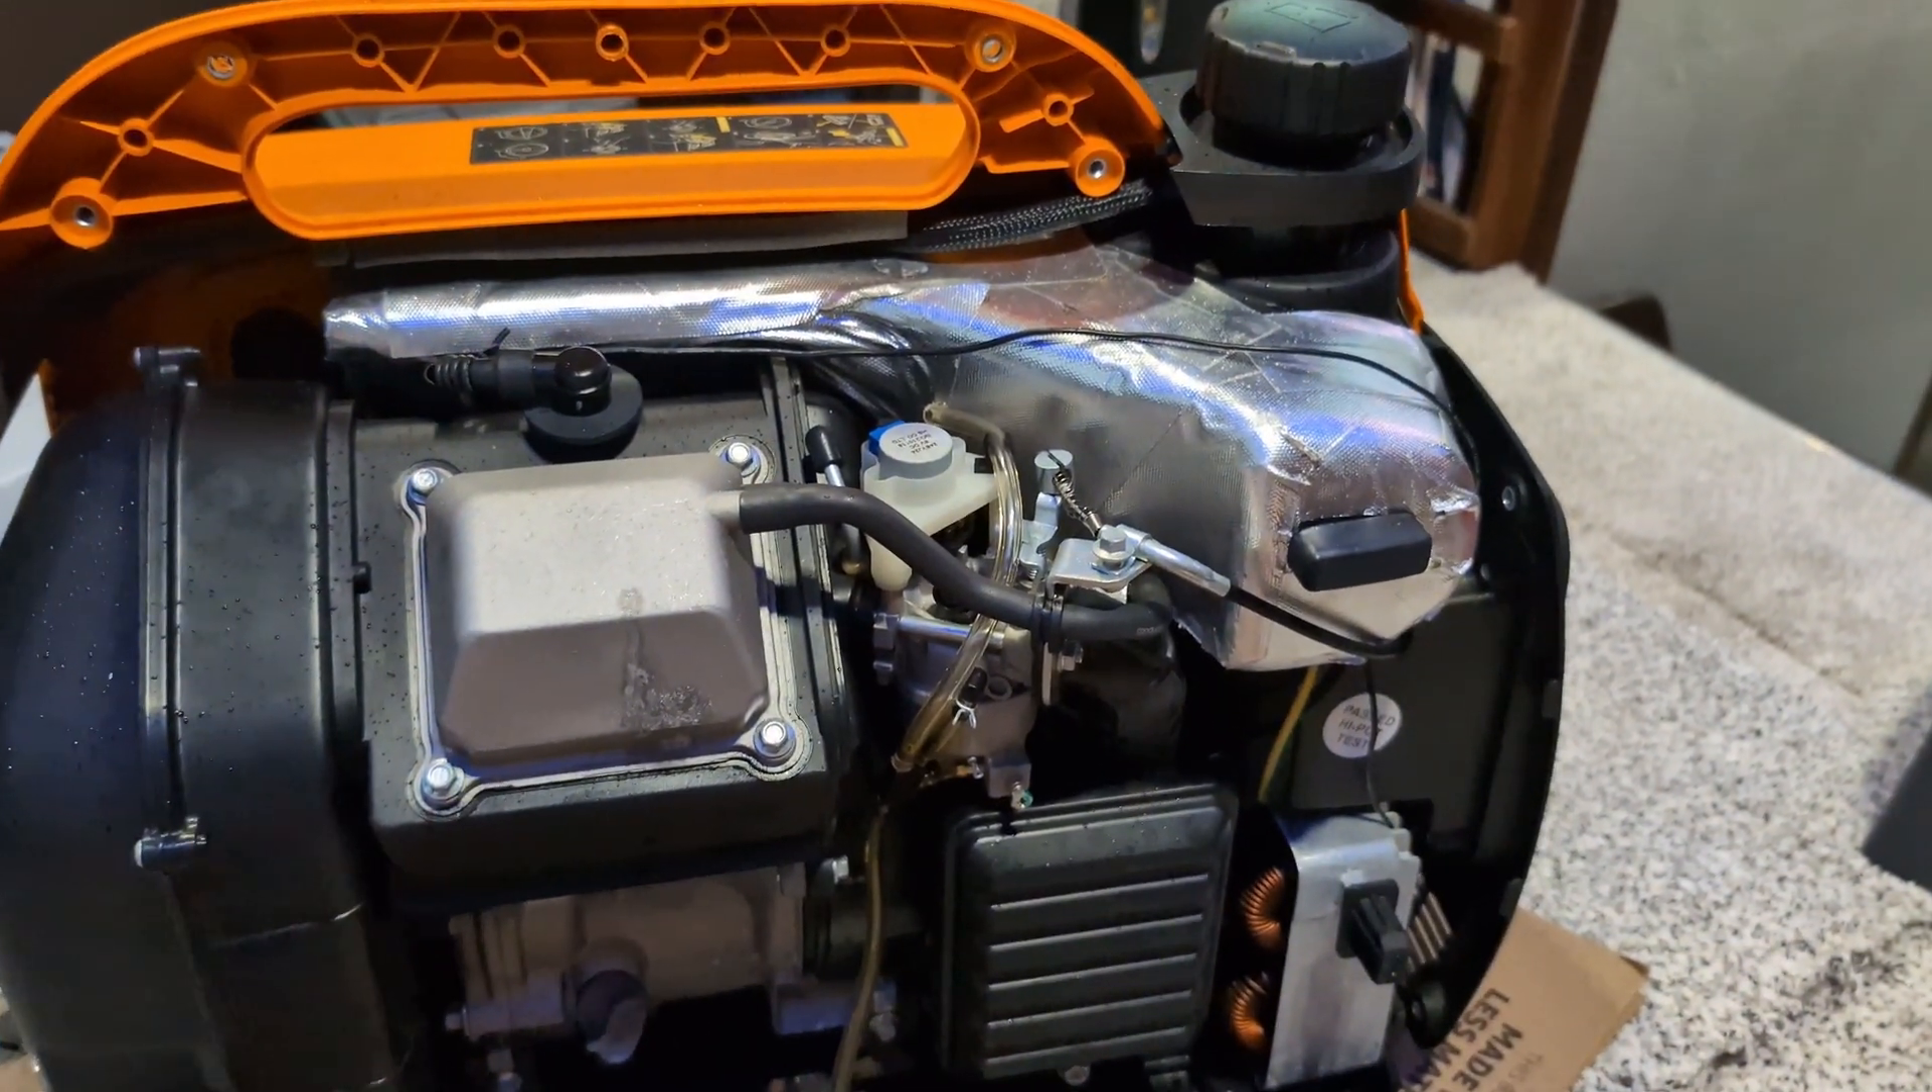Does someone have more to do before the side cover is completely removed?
No.